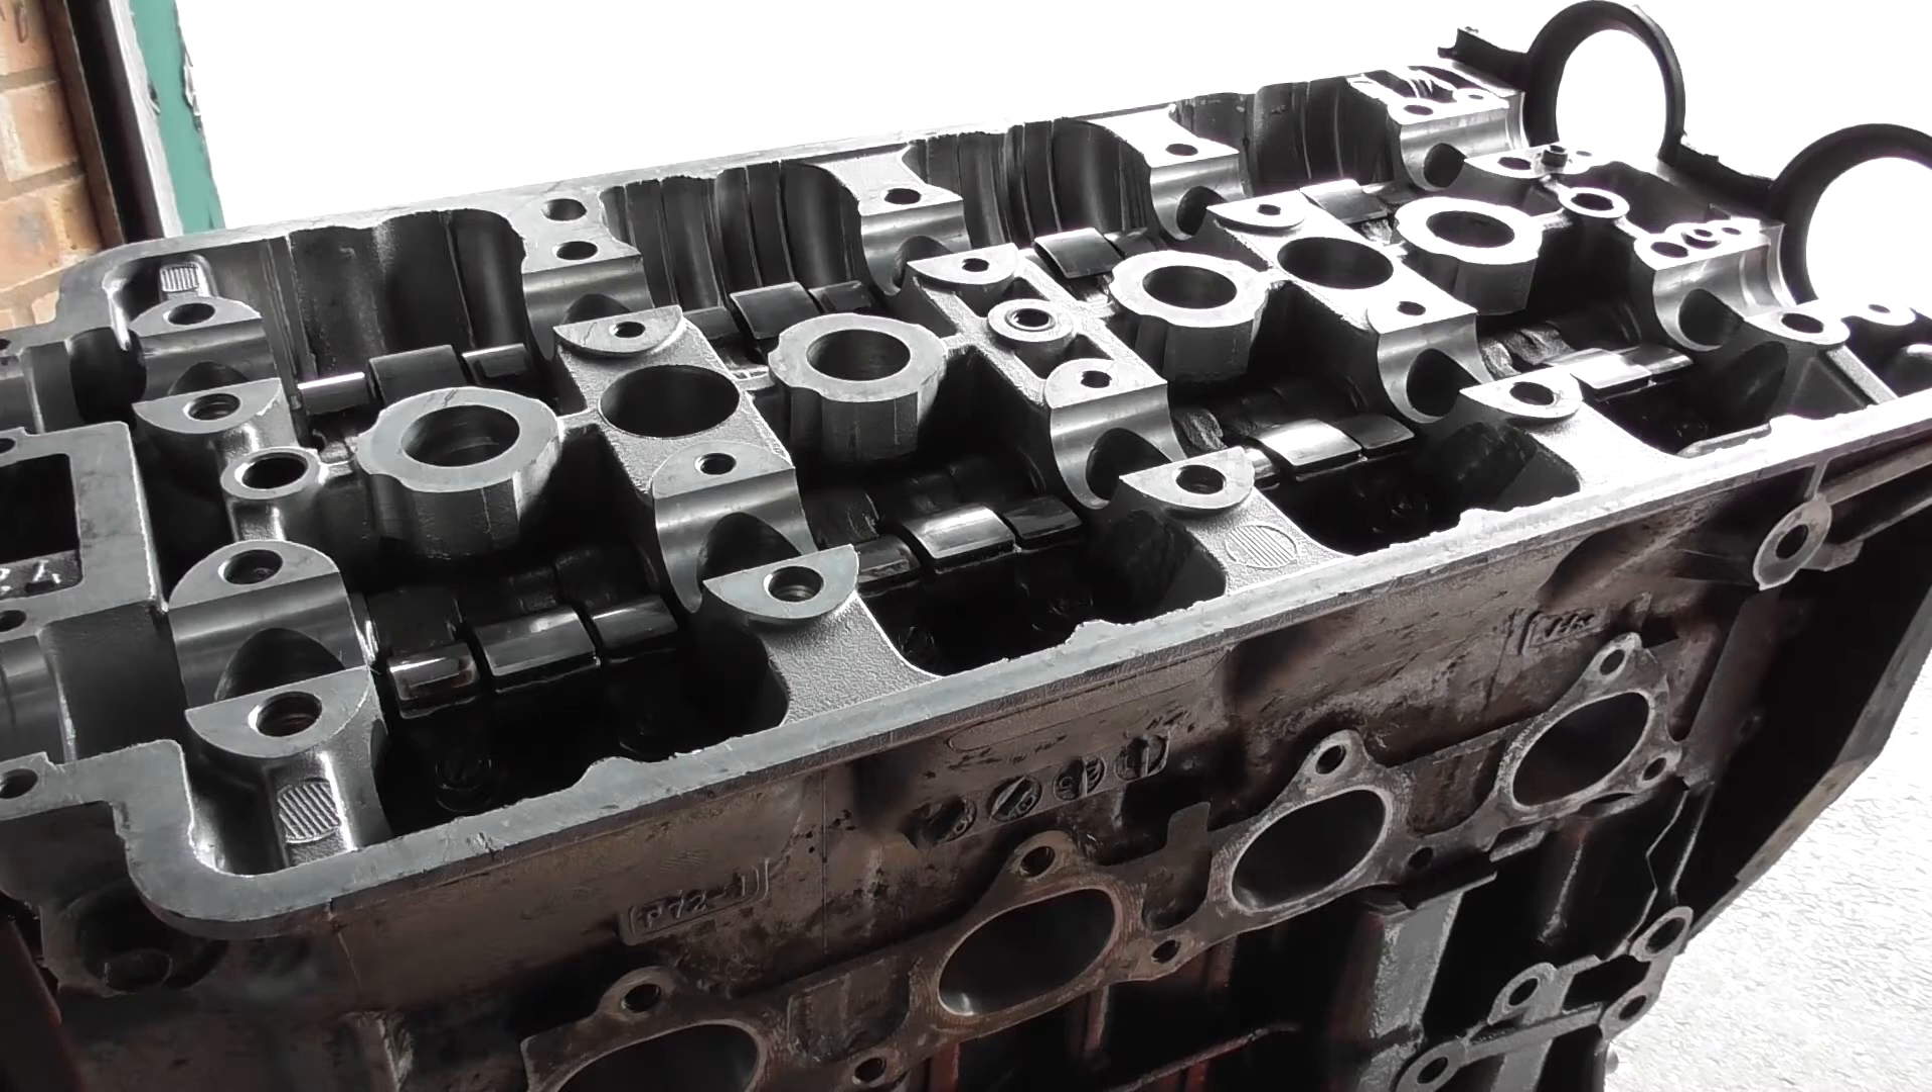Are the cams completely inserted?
No.